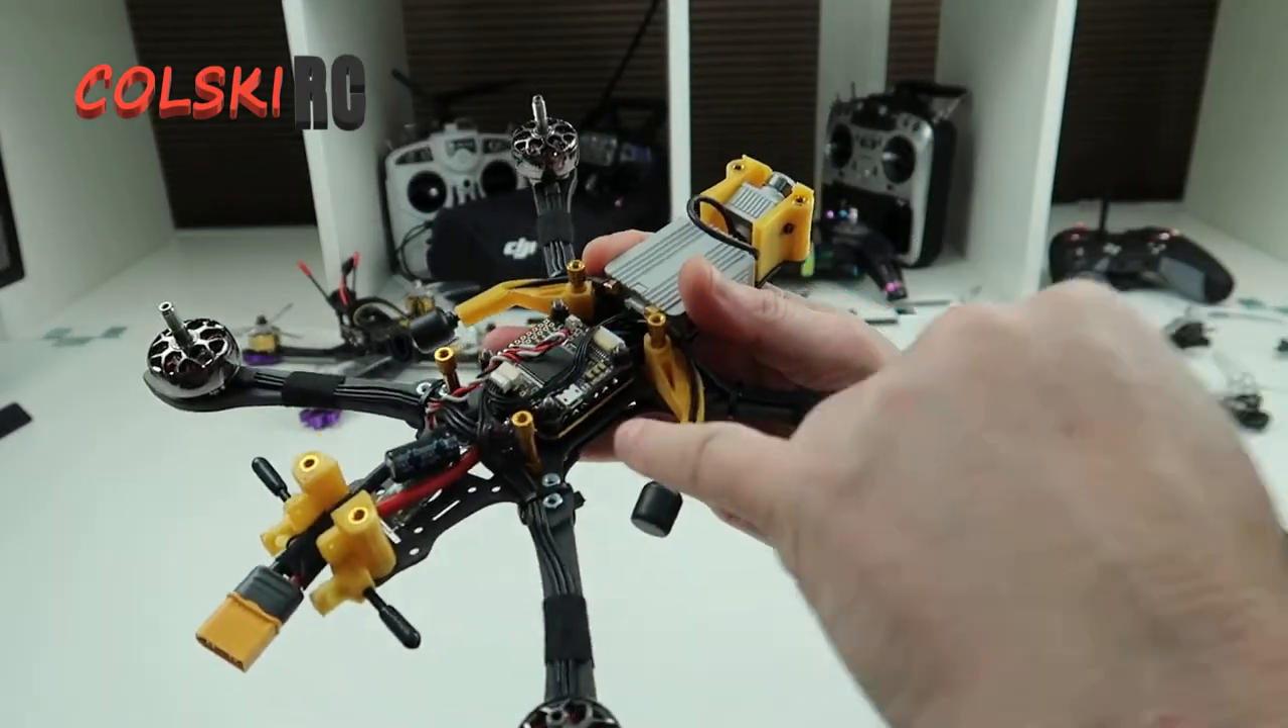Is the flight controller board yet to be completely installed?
No.